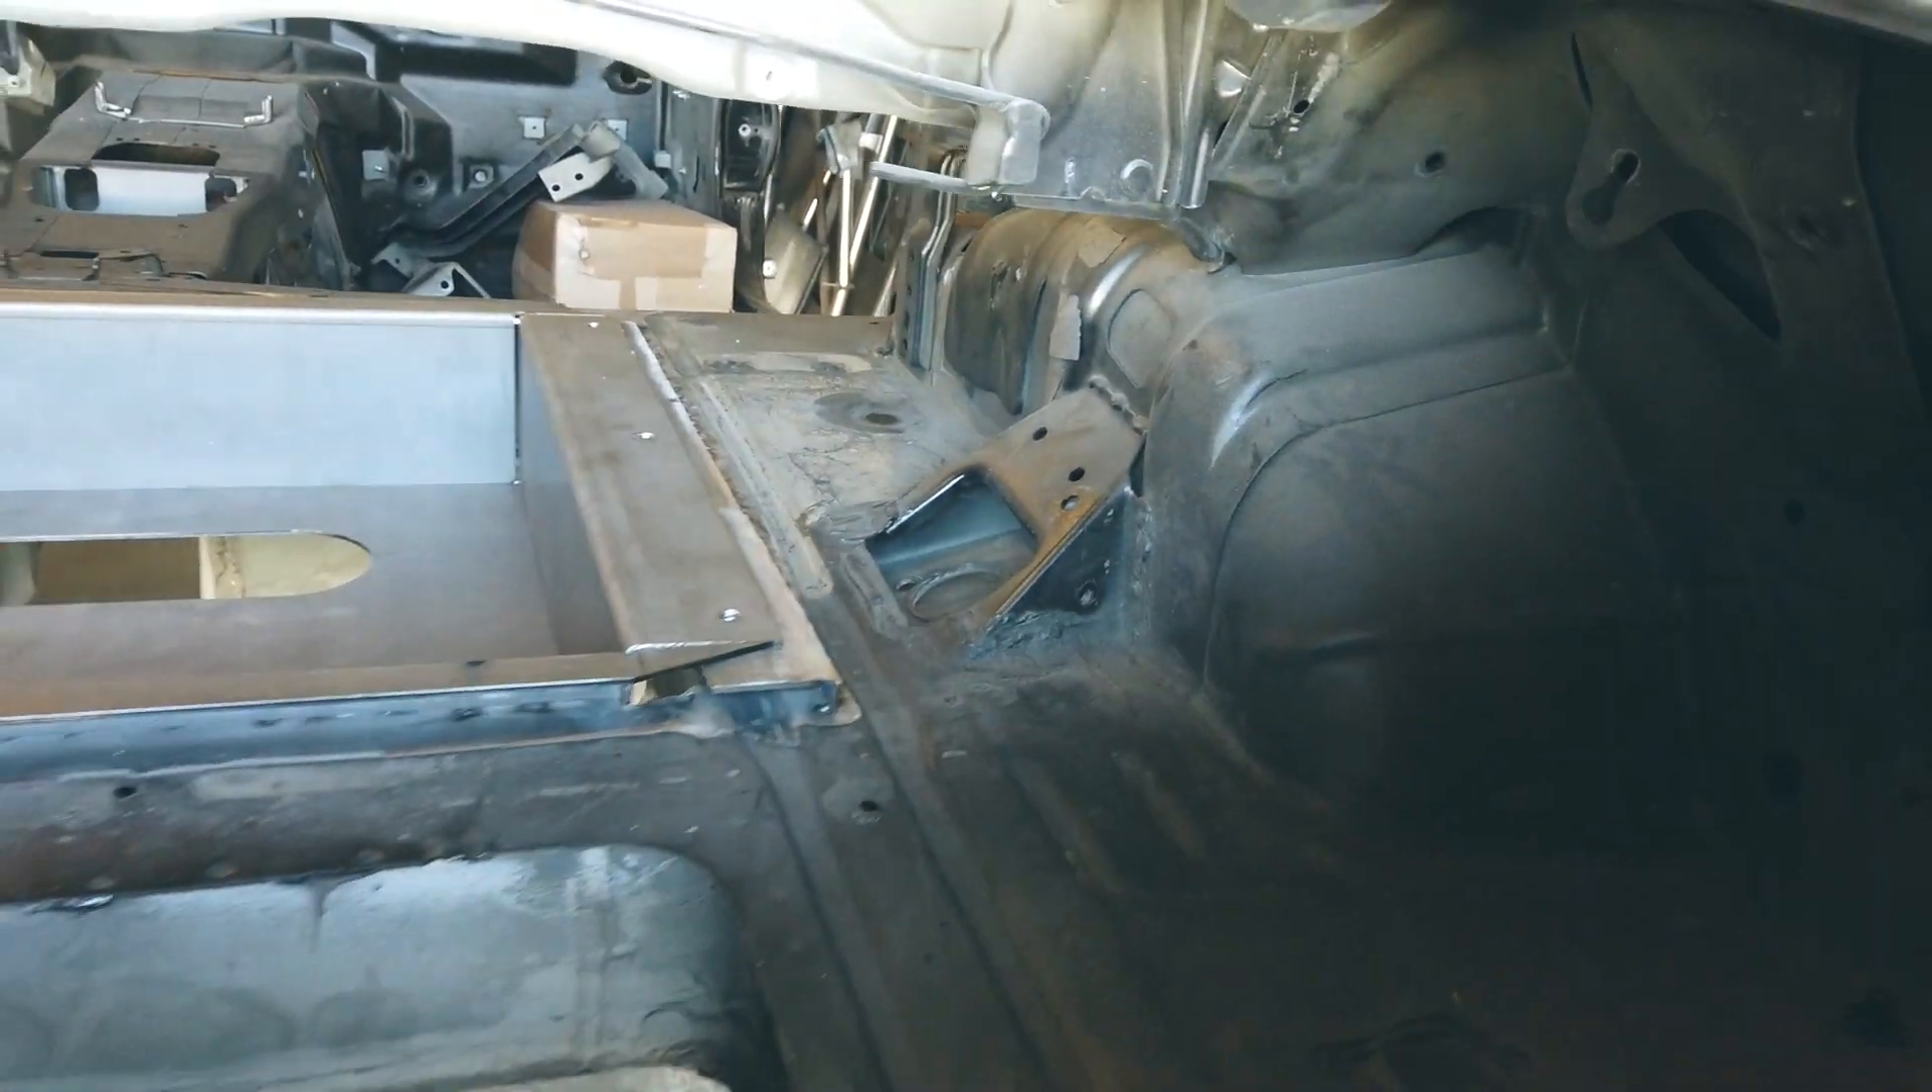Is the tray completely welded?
No.